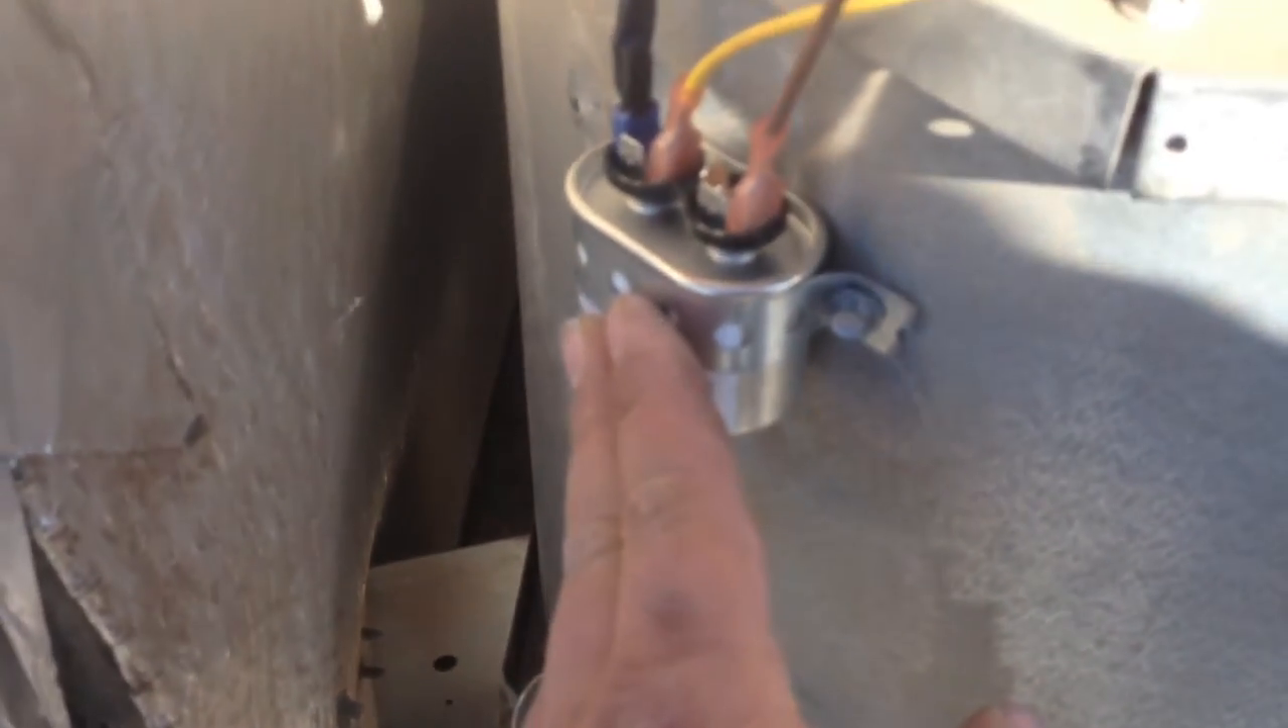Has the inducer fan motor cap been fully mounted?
Yes.